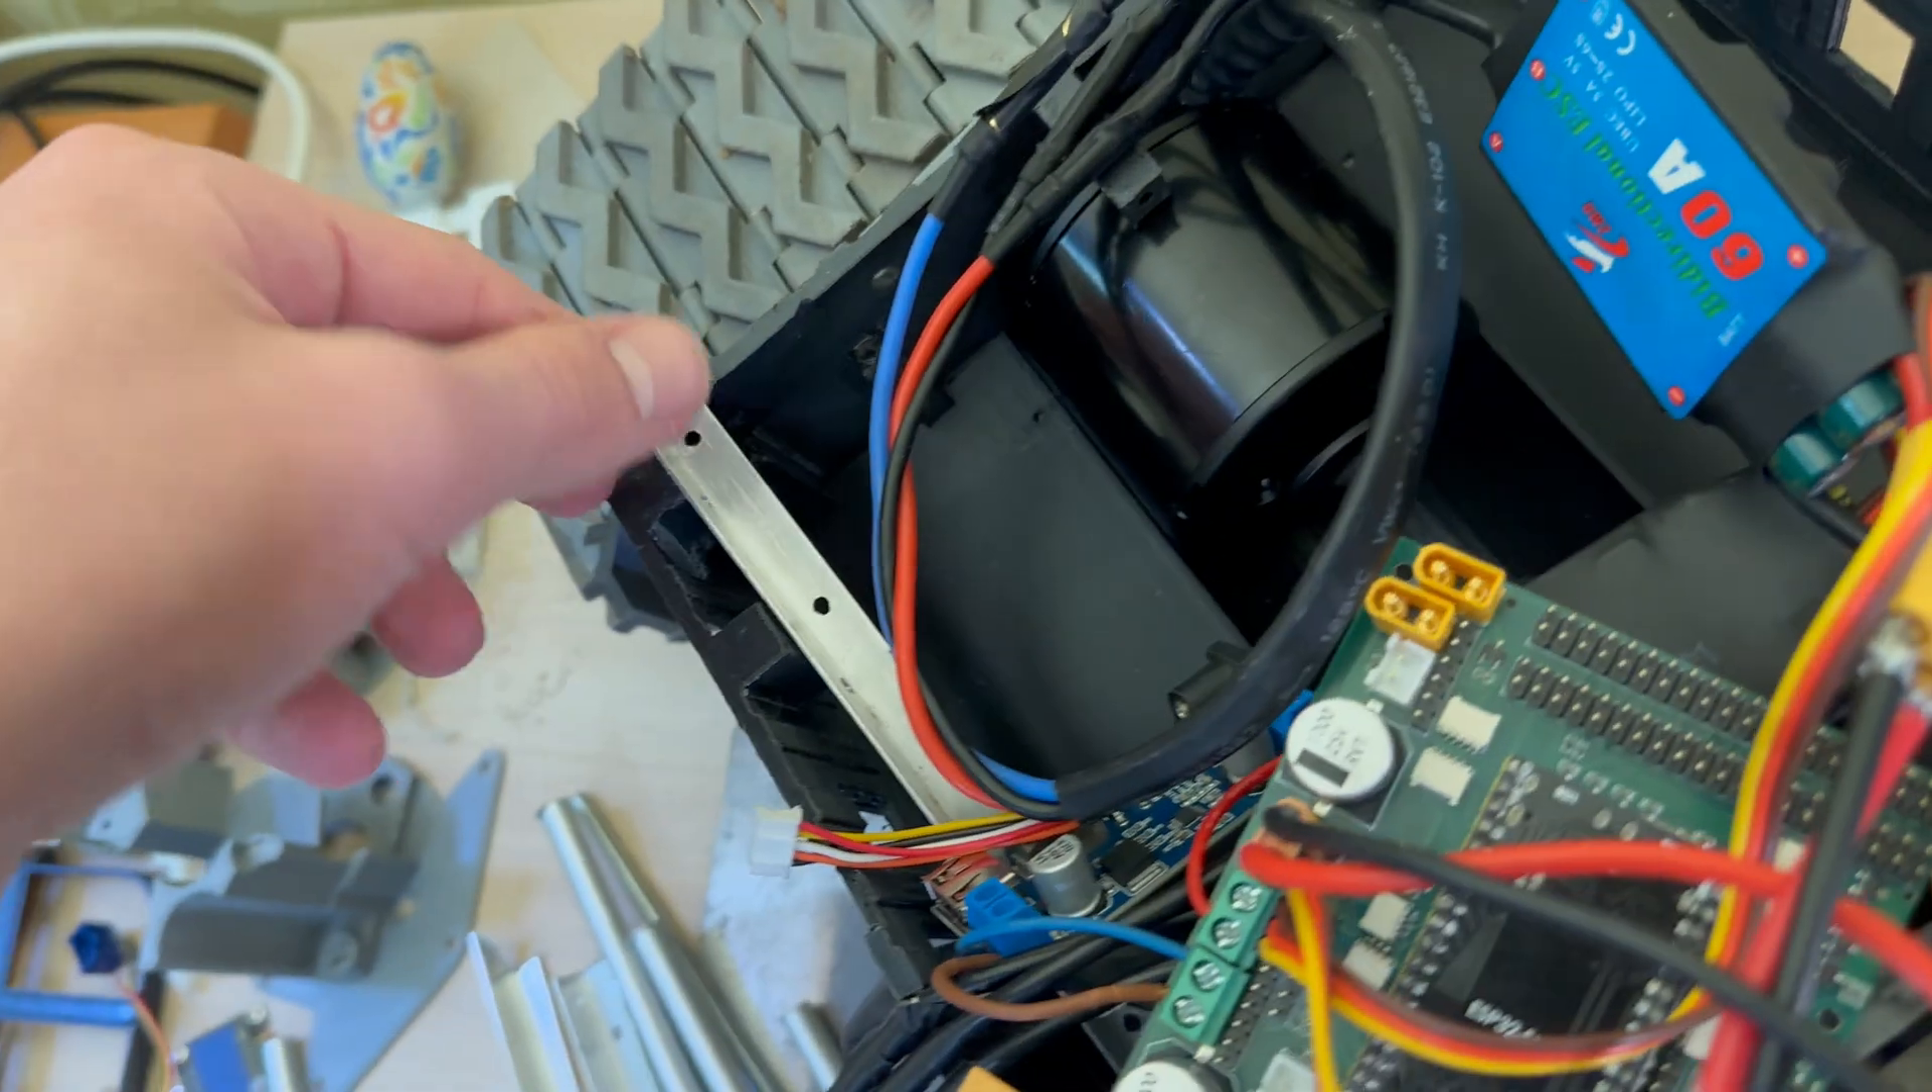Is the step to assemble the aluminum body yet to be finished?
Yes.